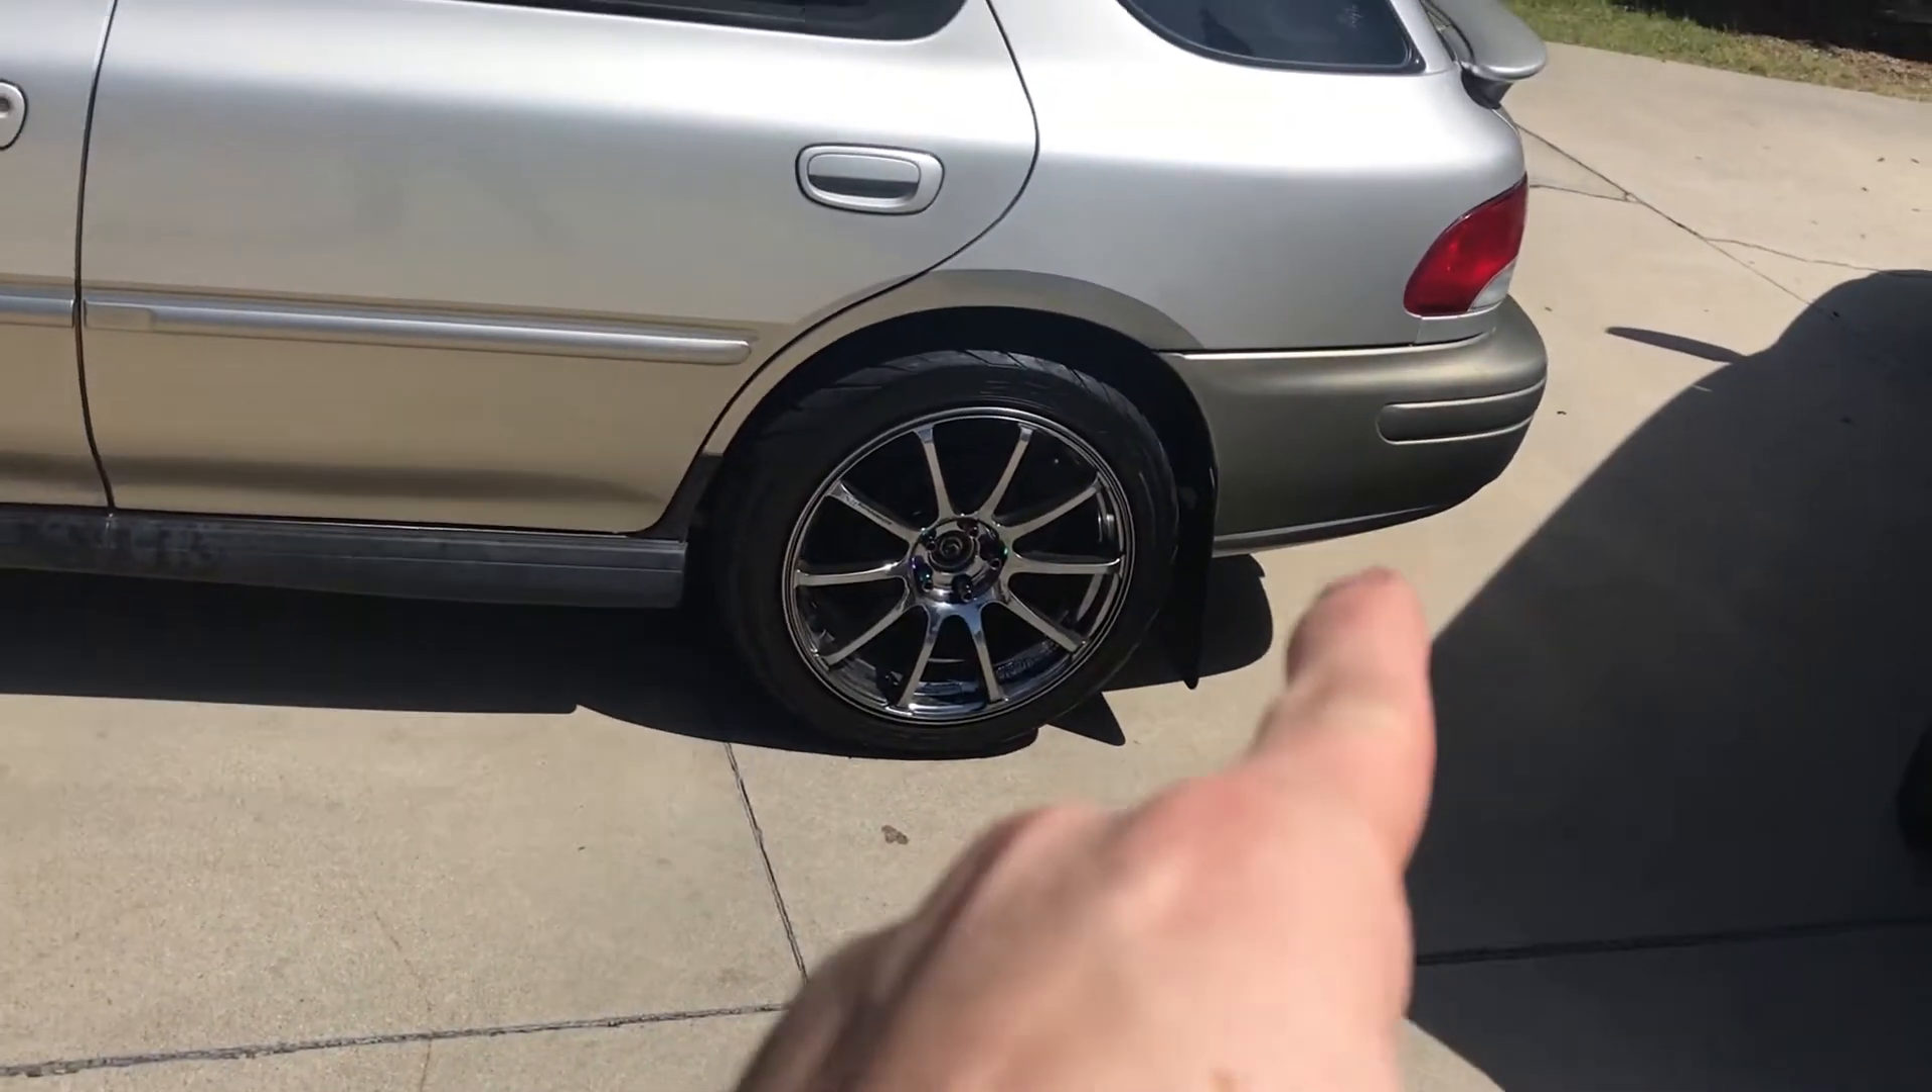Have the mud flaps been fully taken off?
No.